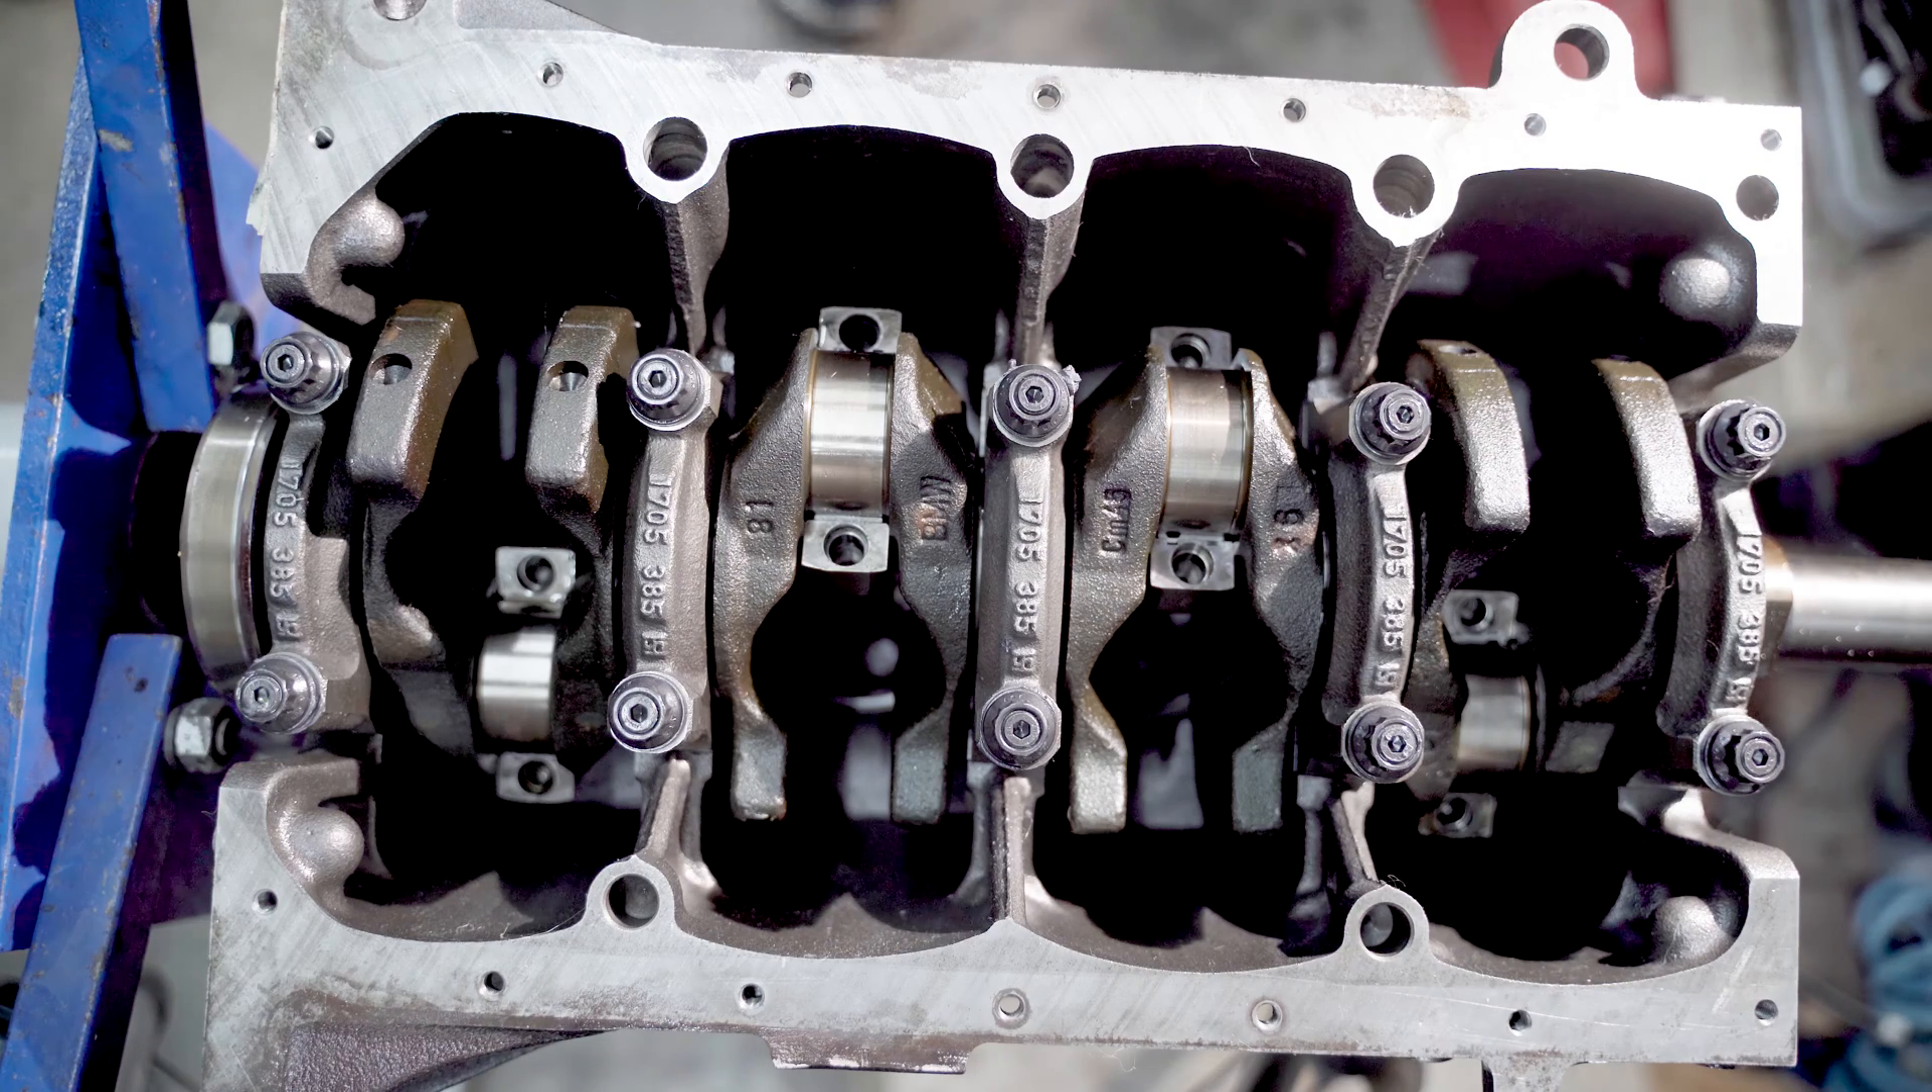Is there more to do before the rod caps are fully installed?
Yes.